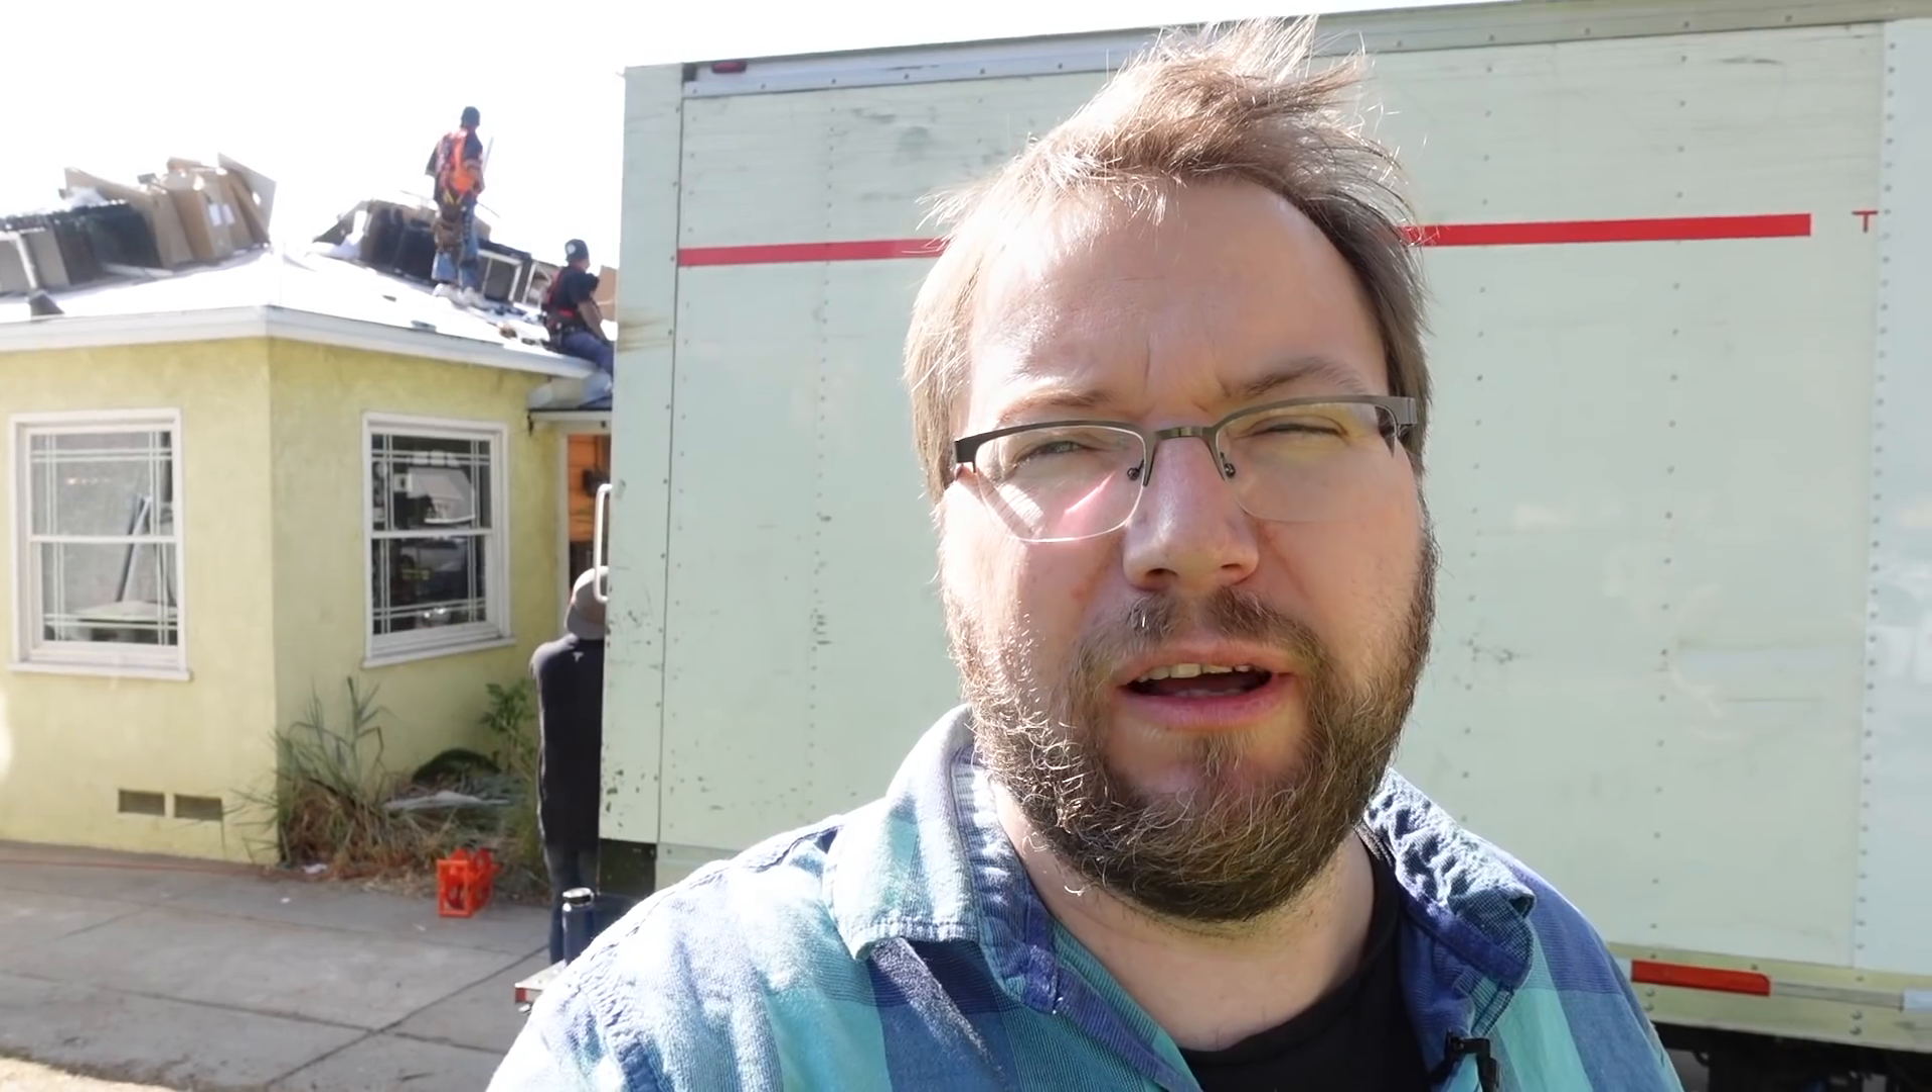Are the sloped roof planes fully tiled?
No.